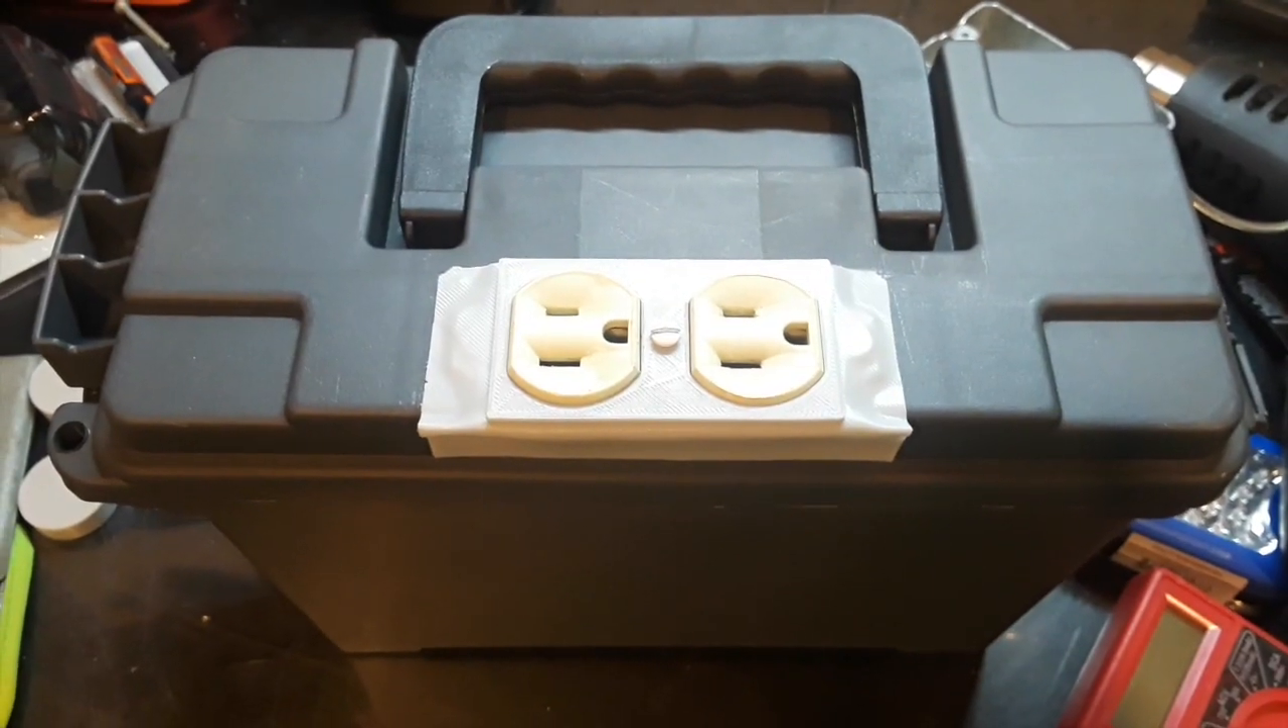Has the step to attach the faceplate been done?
Yes.